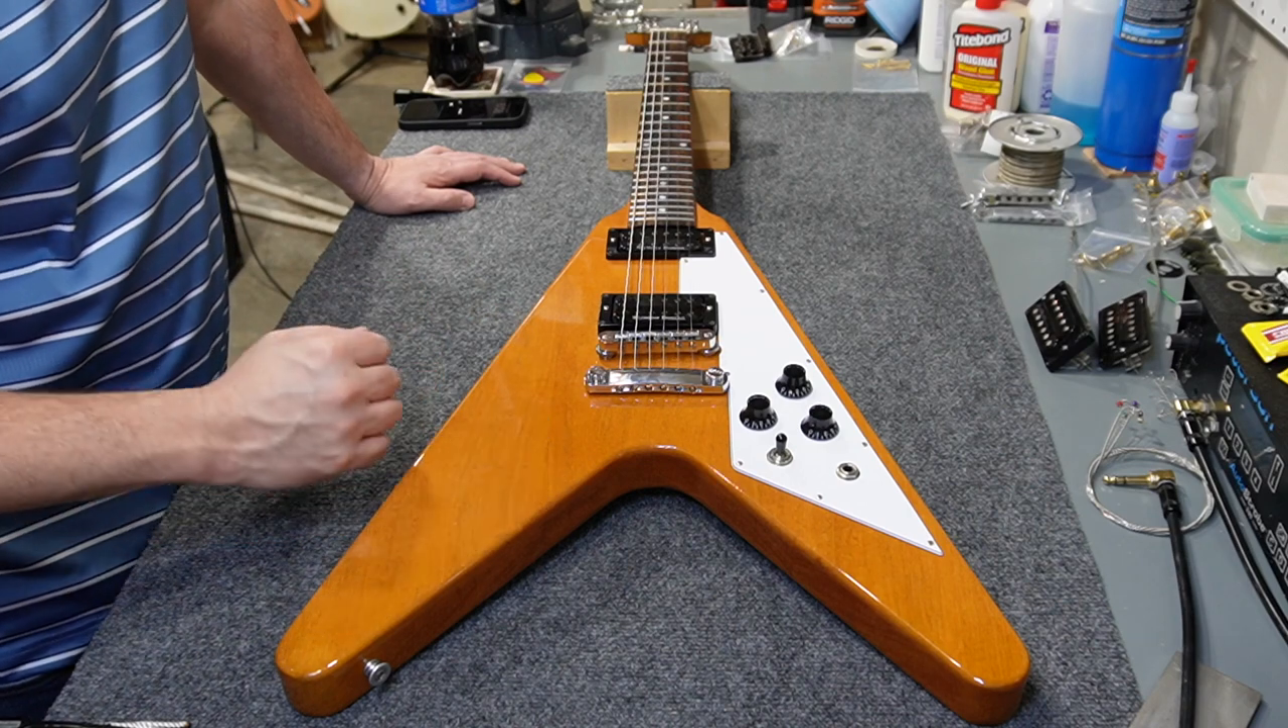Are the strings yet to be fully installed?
No.